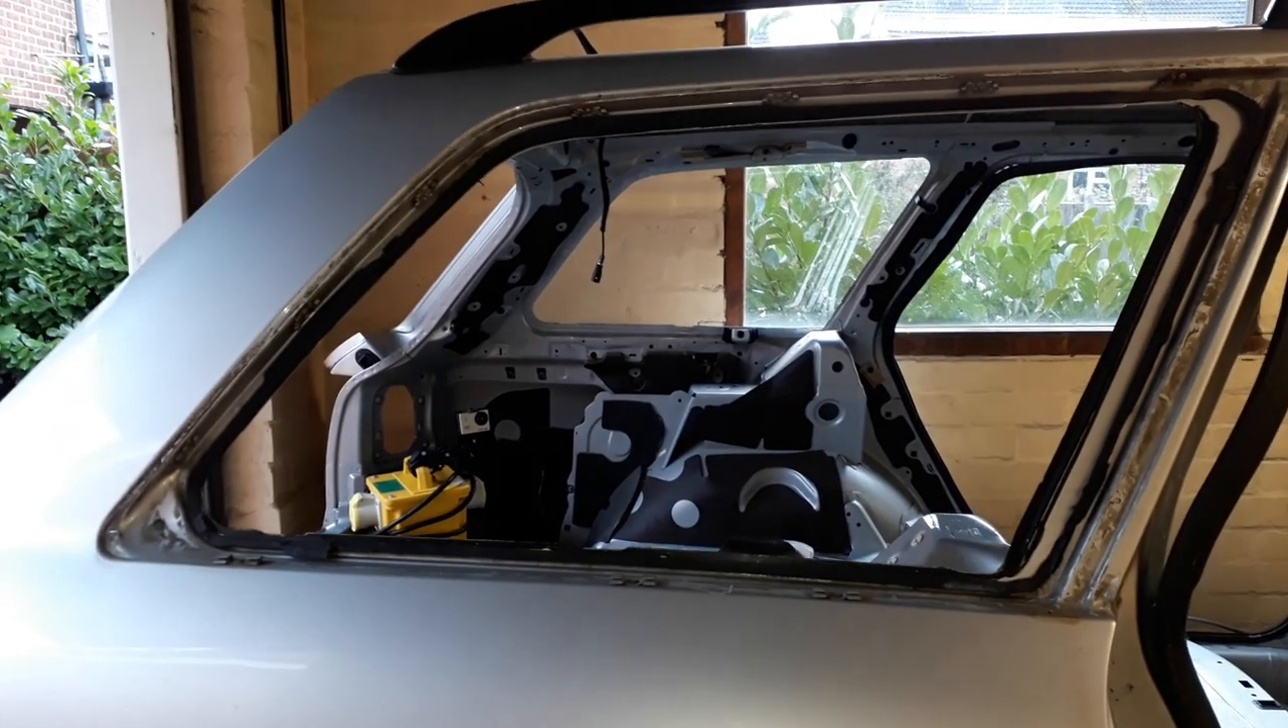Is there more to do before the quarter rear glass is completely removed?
No.